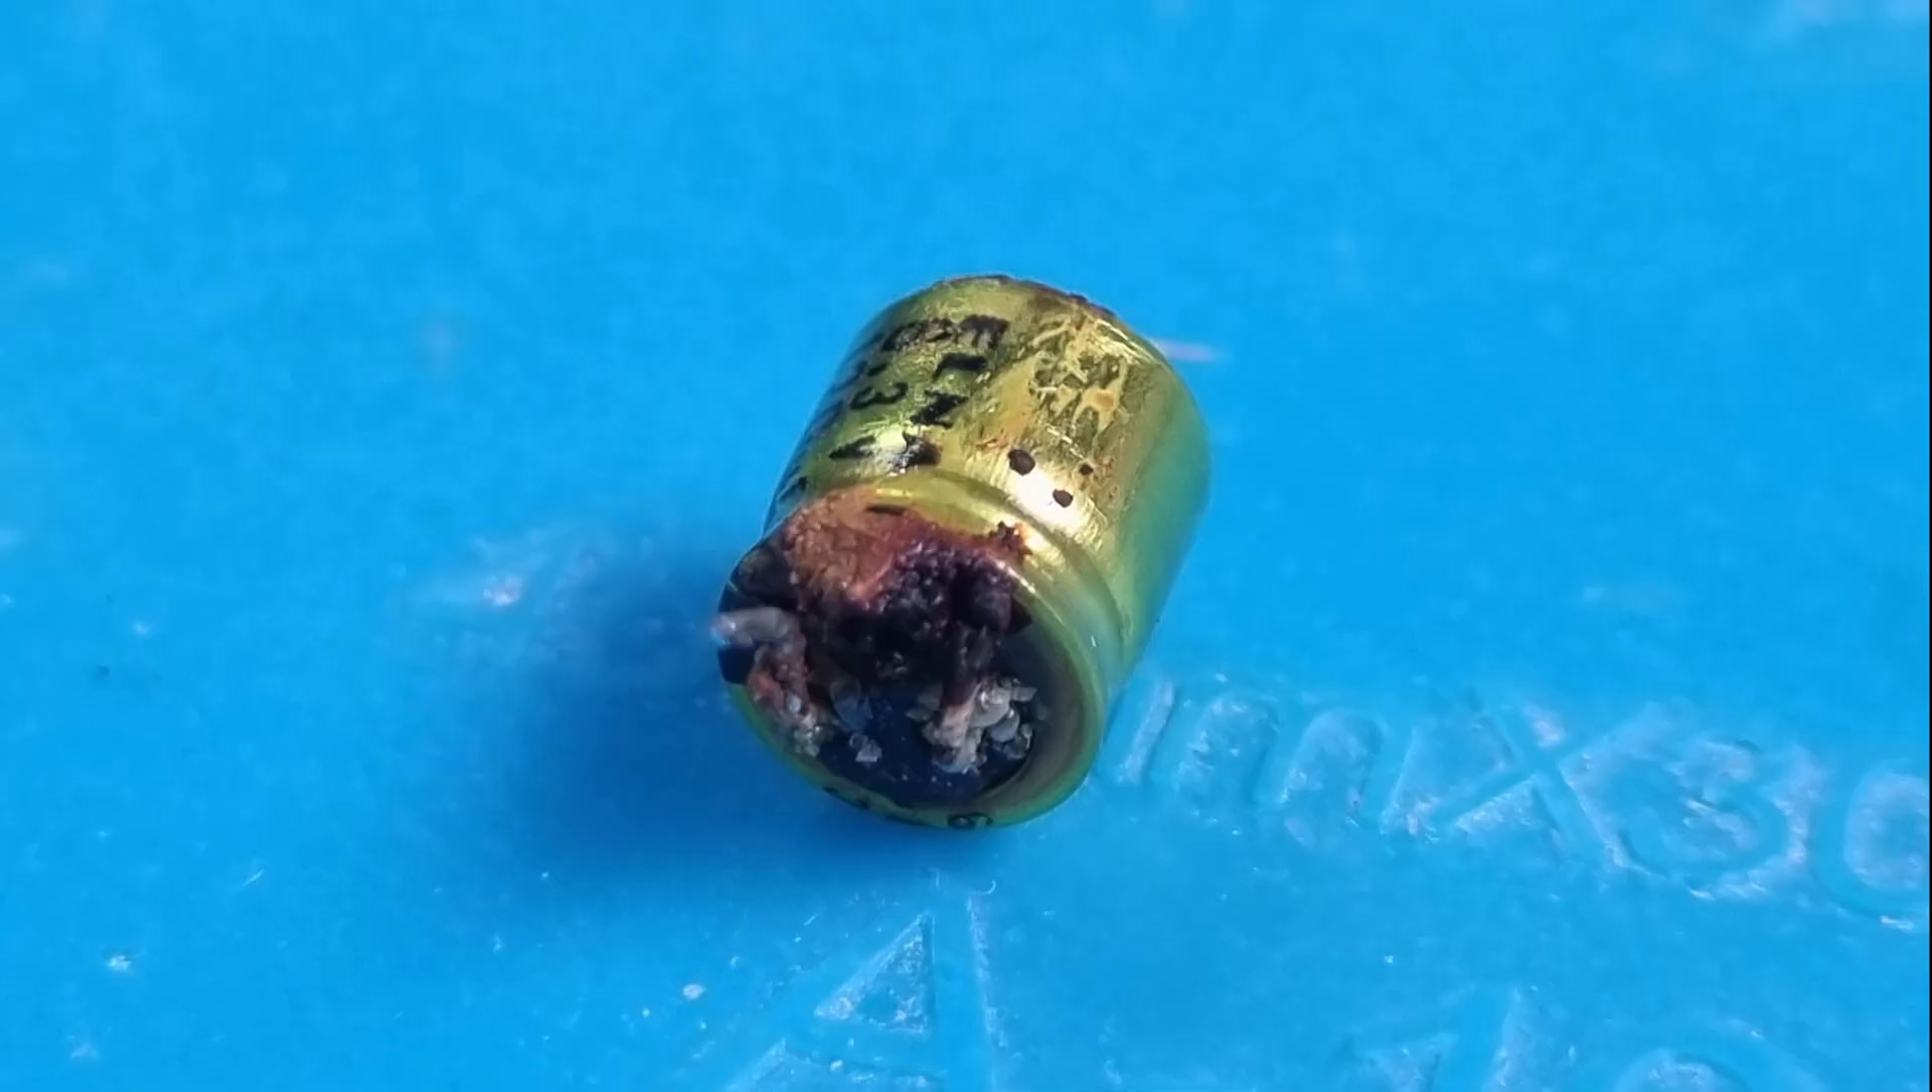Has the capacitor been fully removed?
Yes.